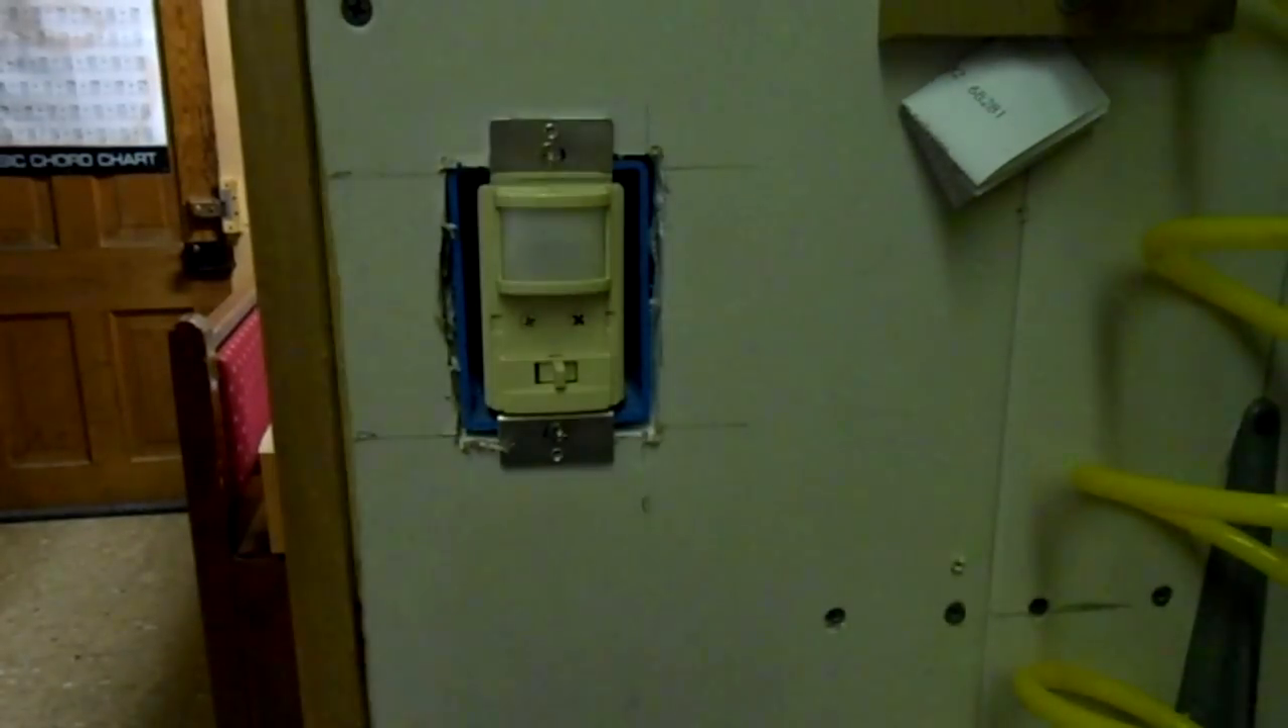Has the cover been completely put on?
No.